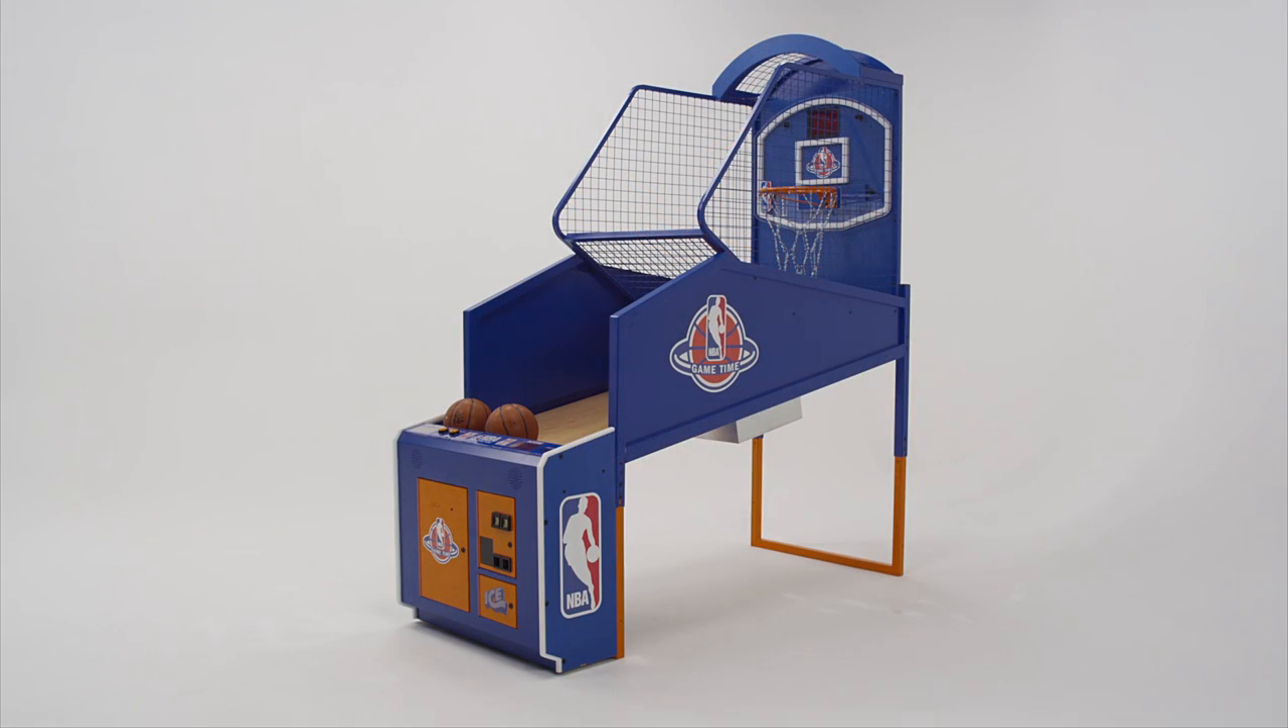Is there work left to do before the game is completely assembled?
No.